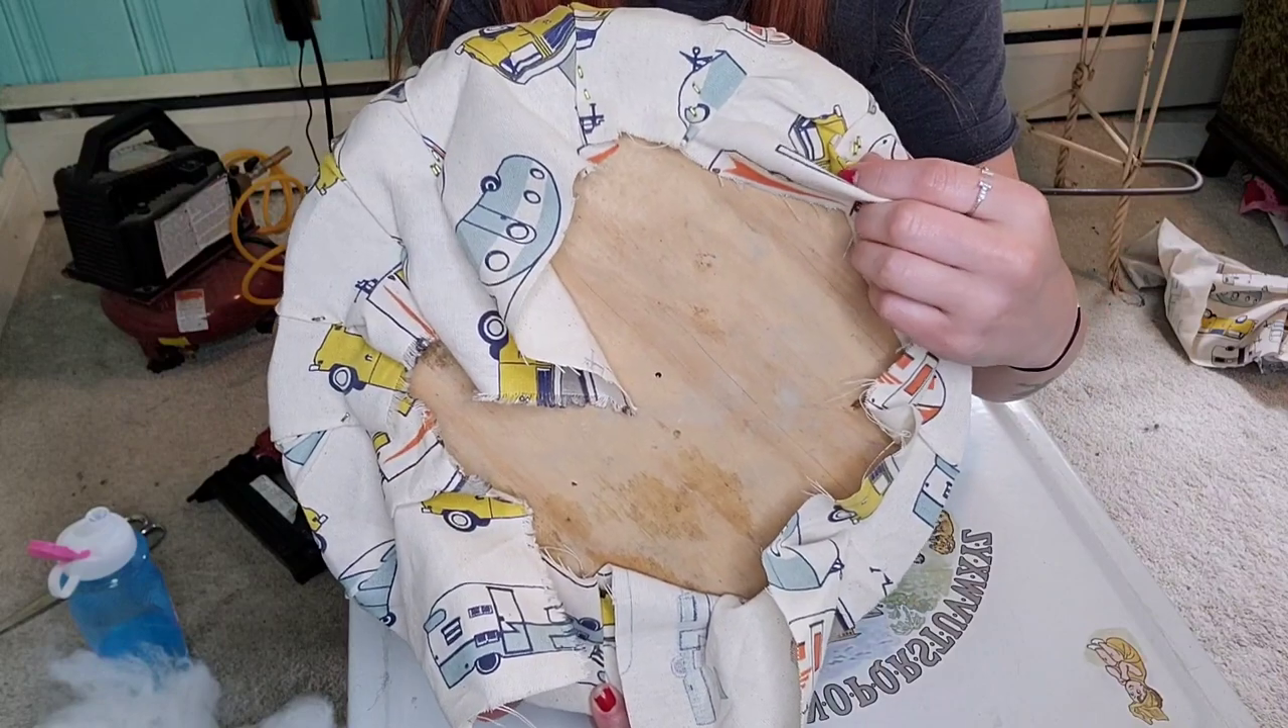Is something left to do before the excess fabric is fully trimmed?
Yes.